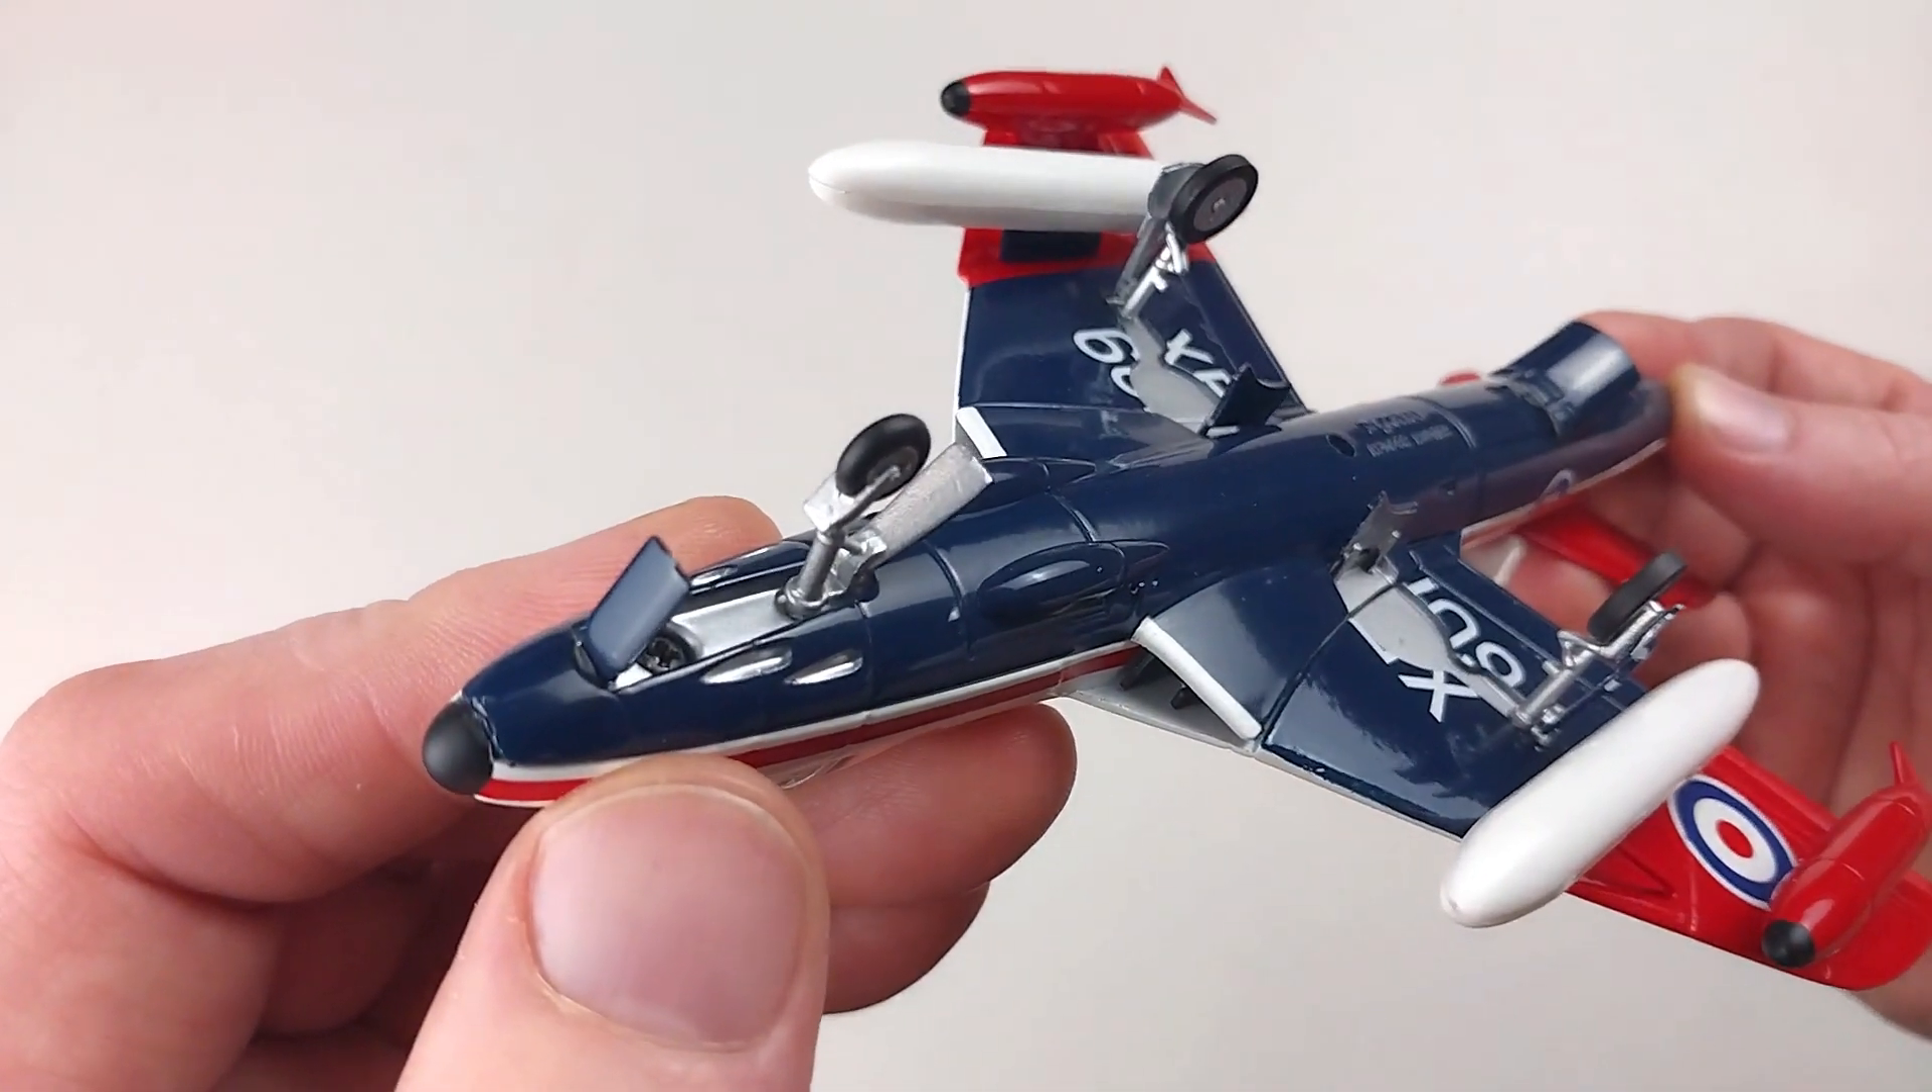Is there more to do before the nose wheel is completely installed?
No.